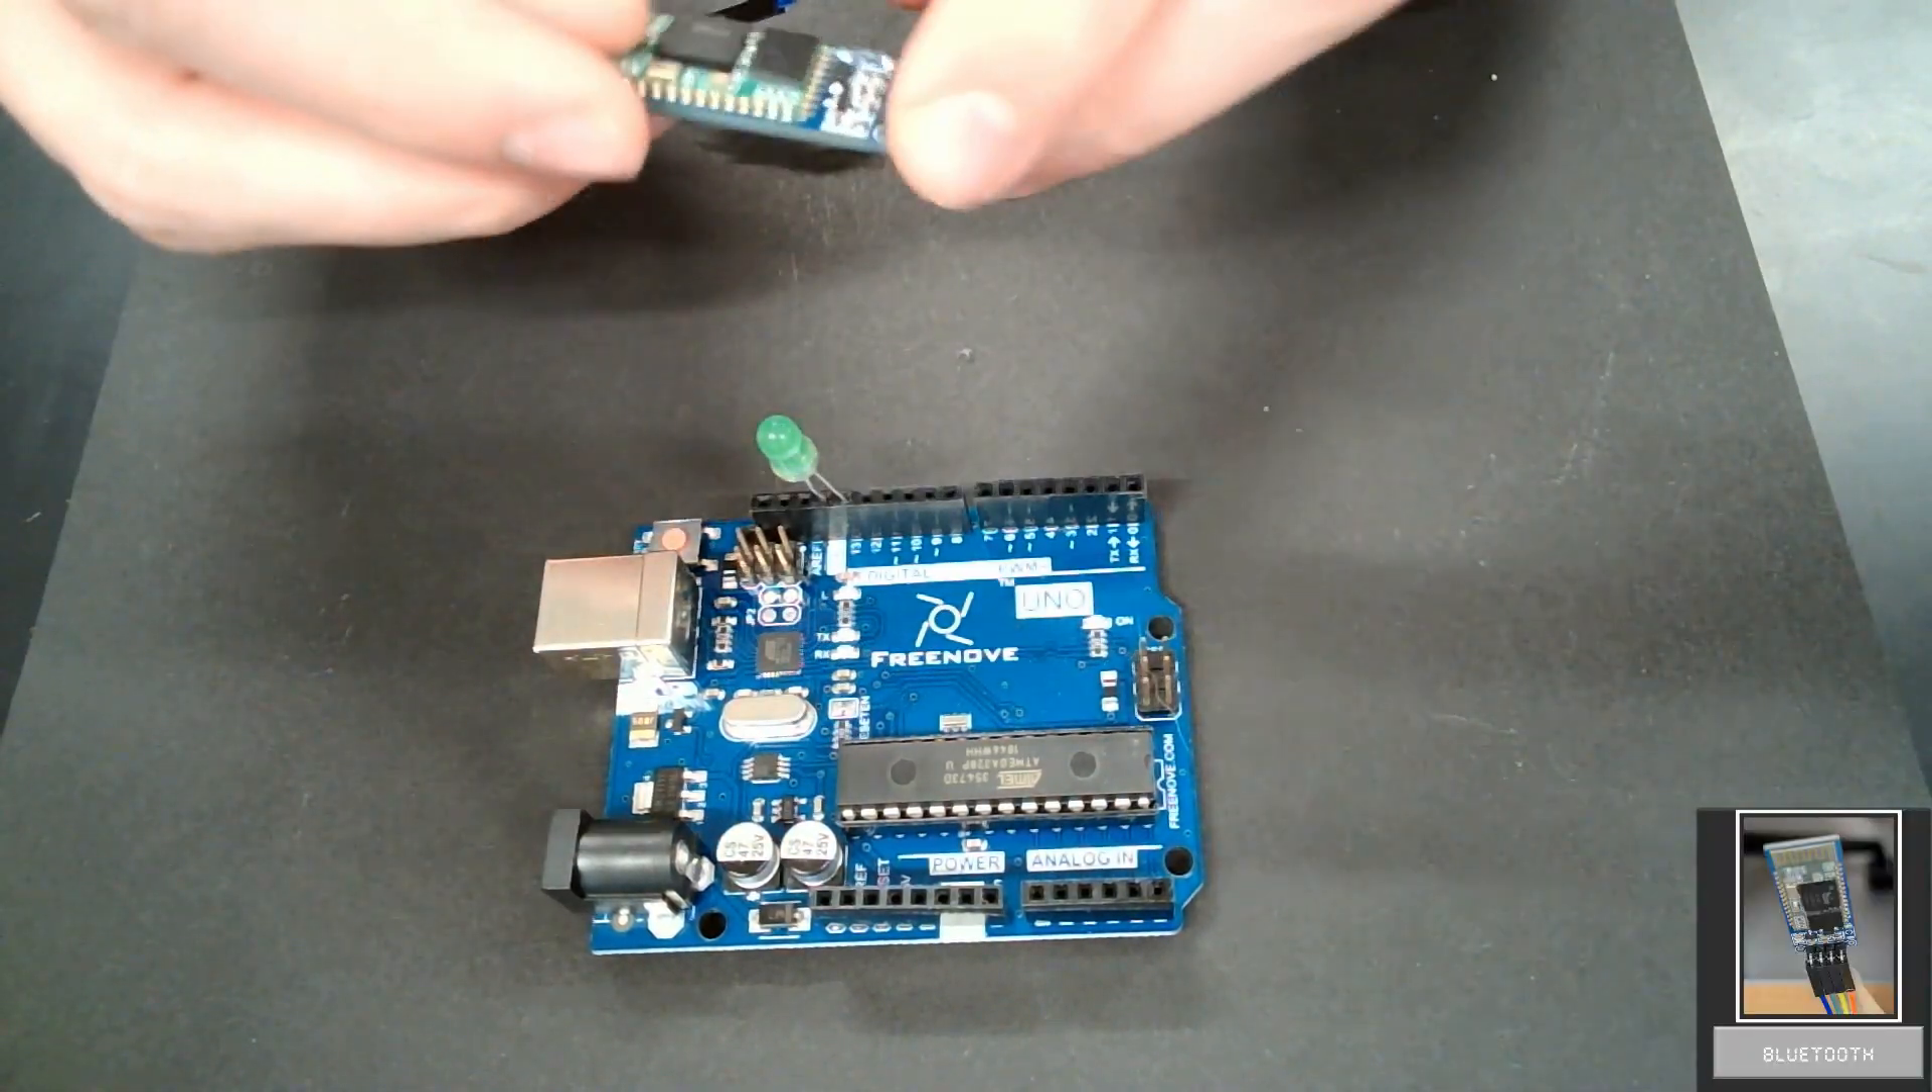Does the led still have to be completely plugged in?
No.